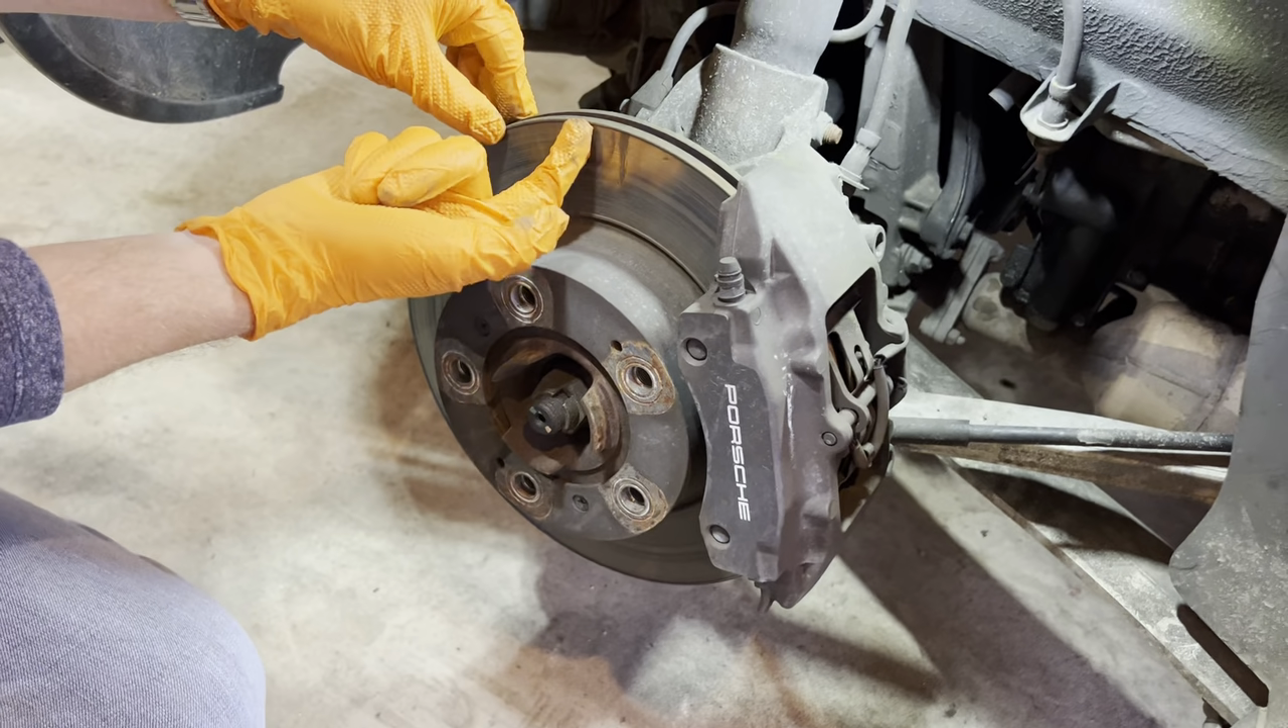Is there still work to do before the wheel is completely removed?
No.